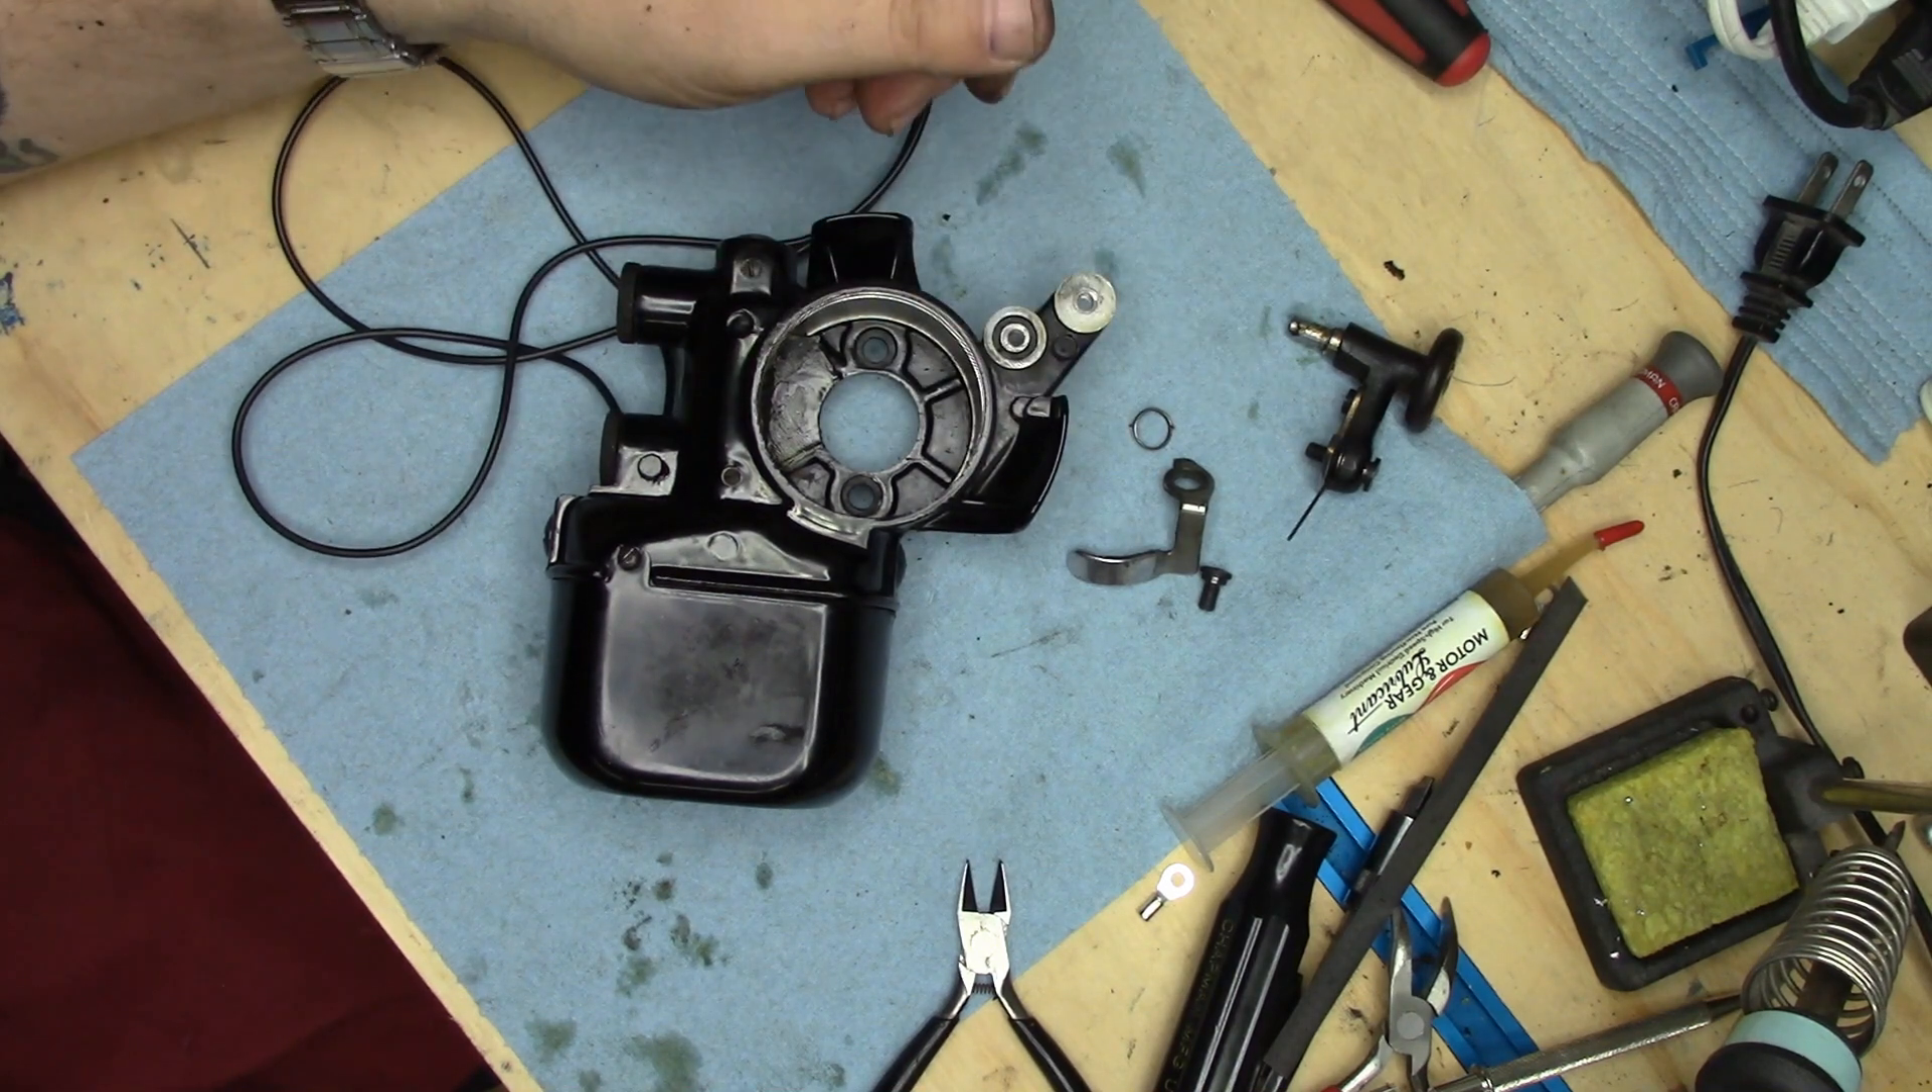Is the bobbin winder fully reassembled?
No.